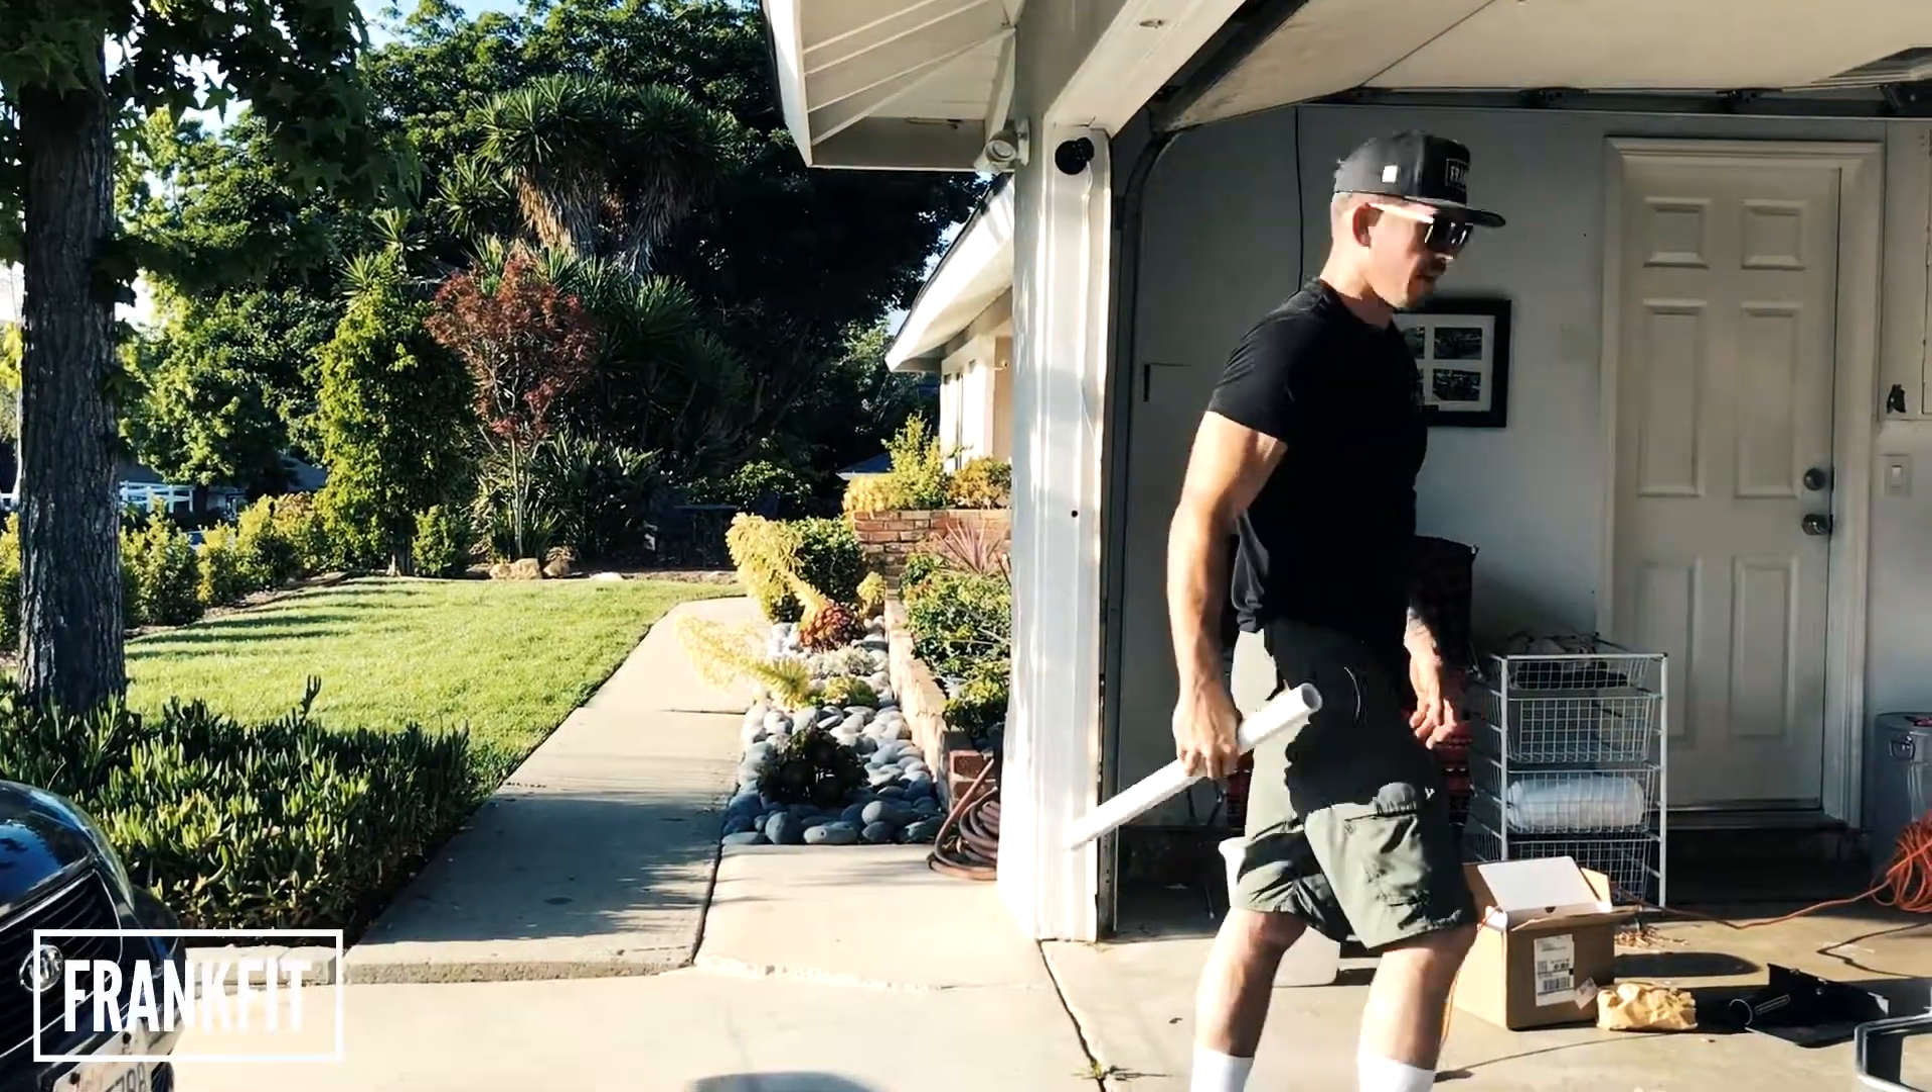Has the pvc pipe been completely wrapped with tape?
No.